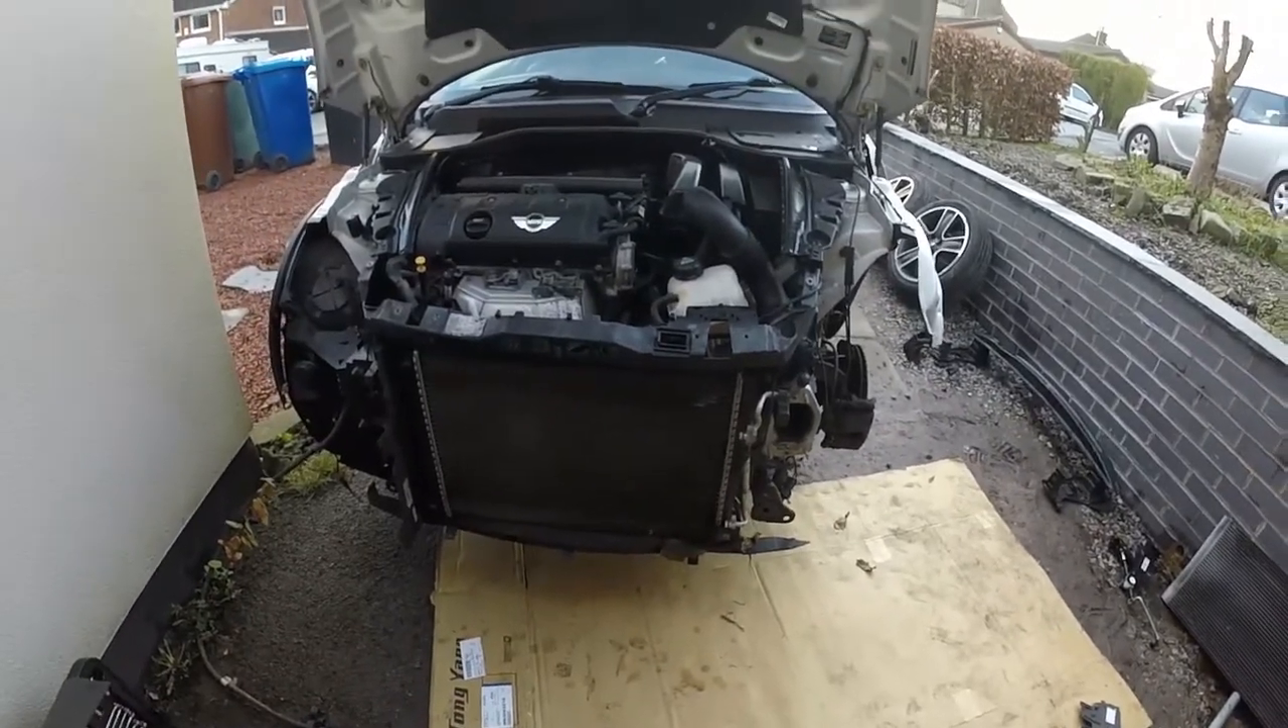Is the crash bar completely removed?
Yes.